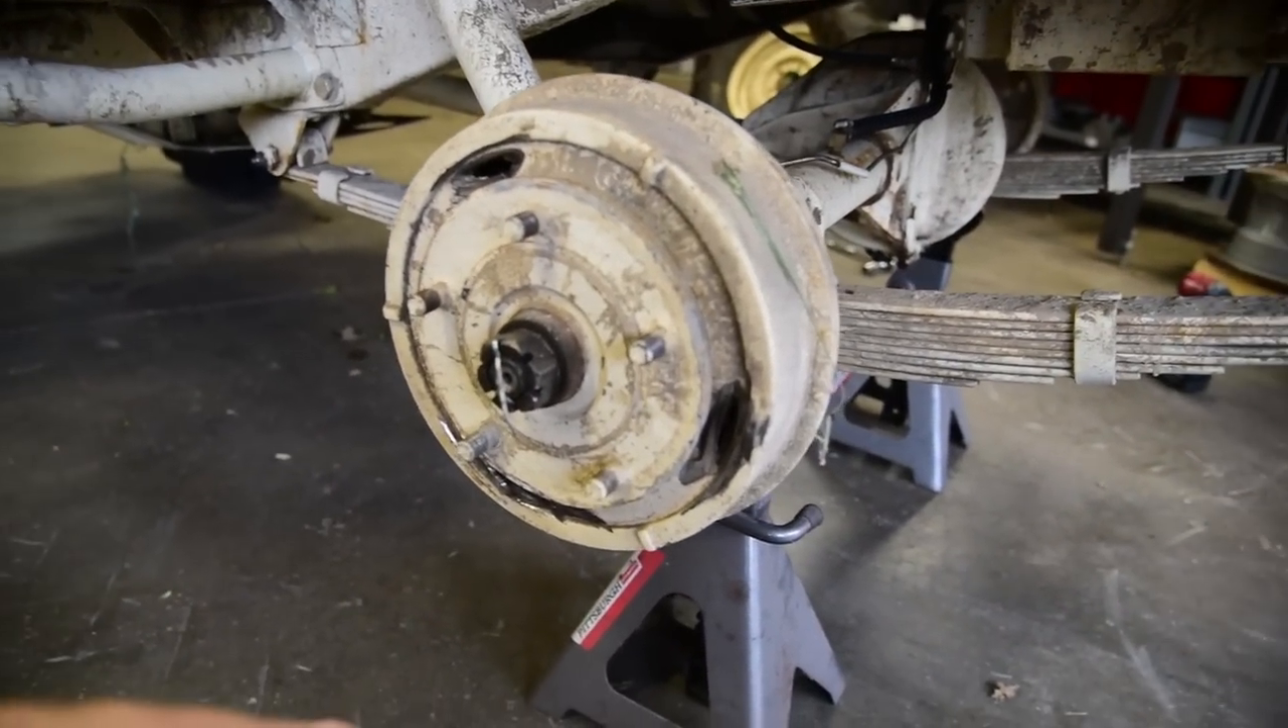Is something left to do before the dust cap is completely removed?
No.